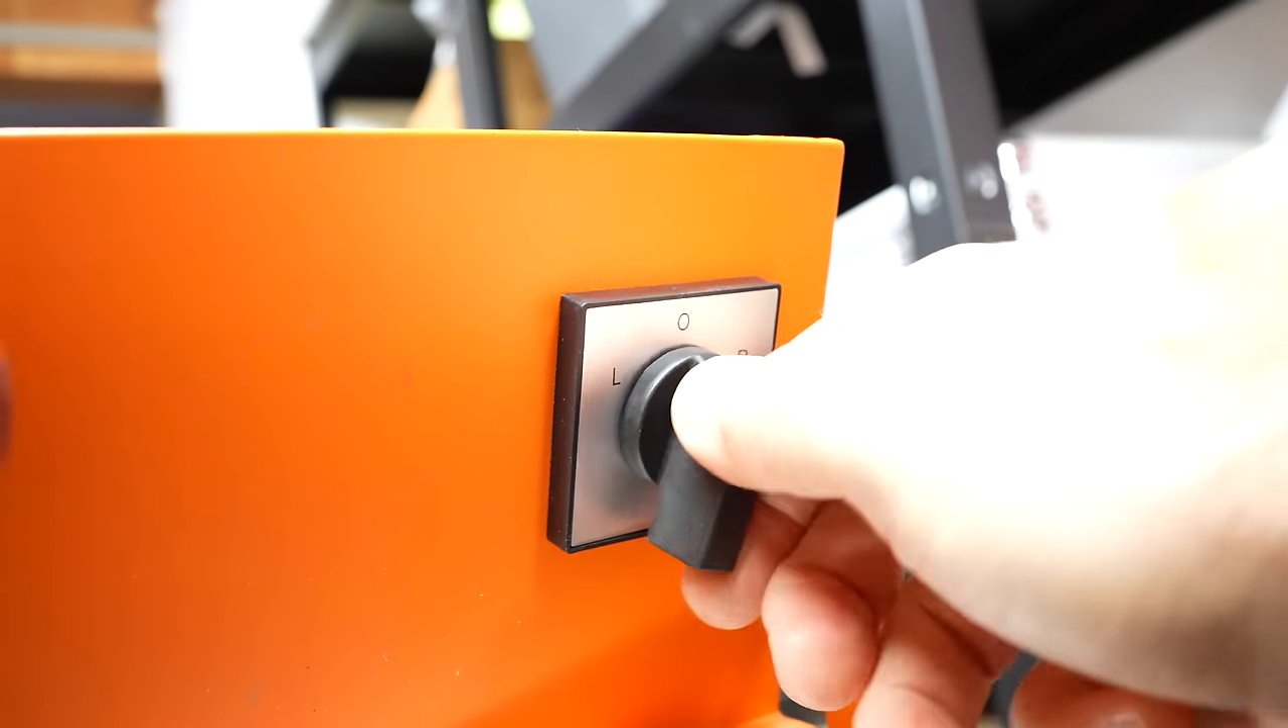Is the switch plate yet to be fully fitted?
No.